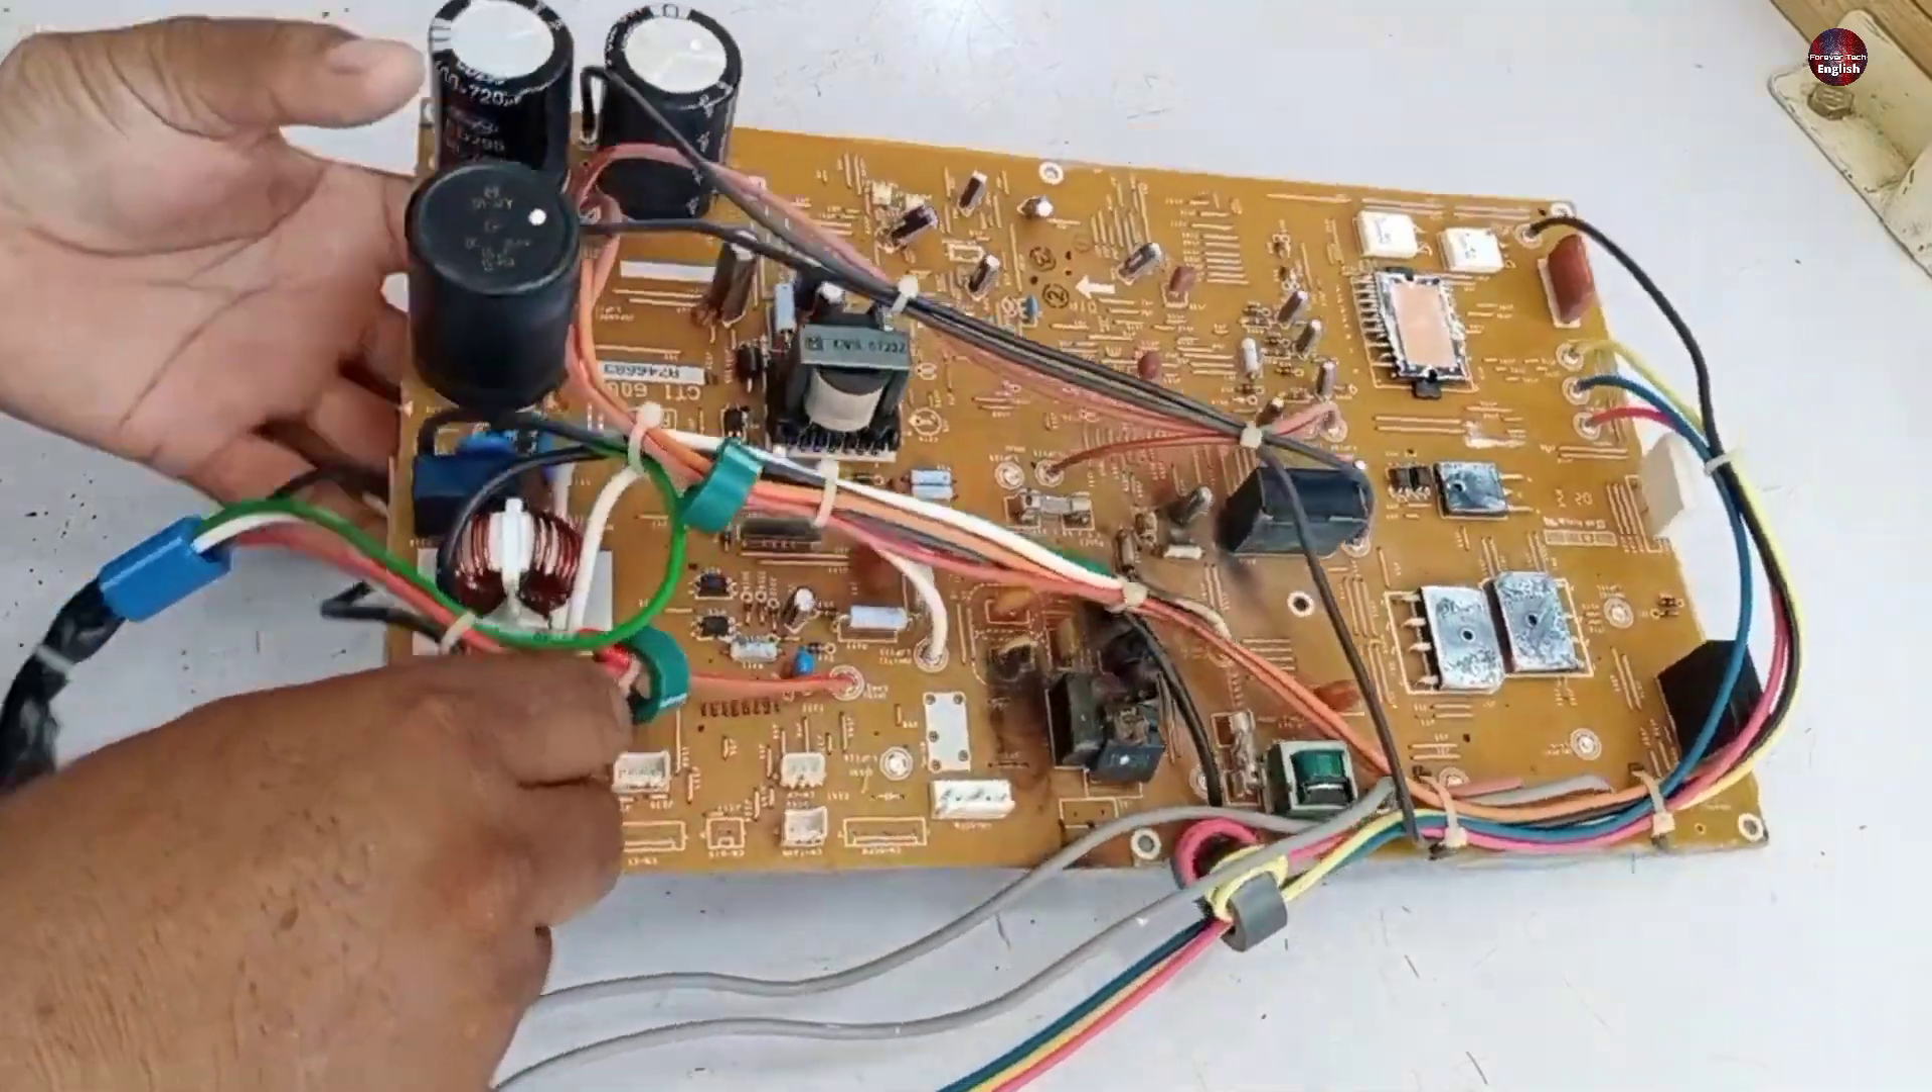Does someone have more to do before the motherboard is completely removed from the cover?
No.